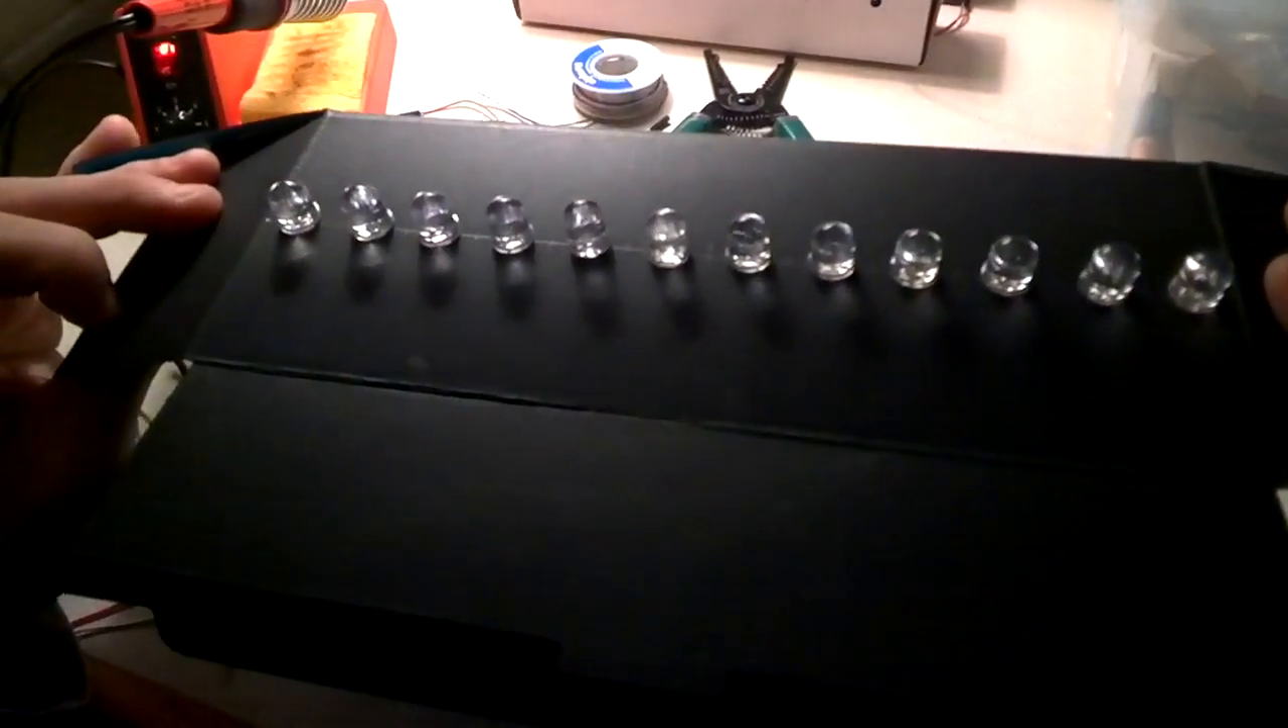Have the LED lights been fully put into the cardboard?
Yes.